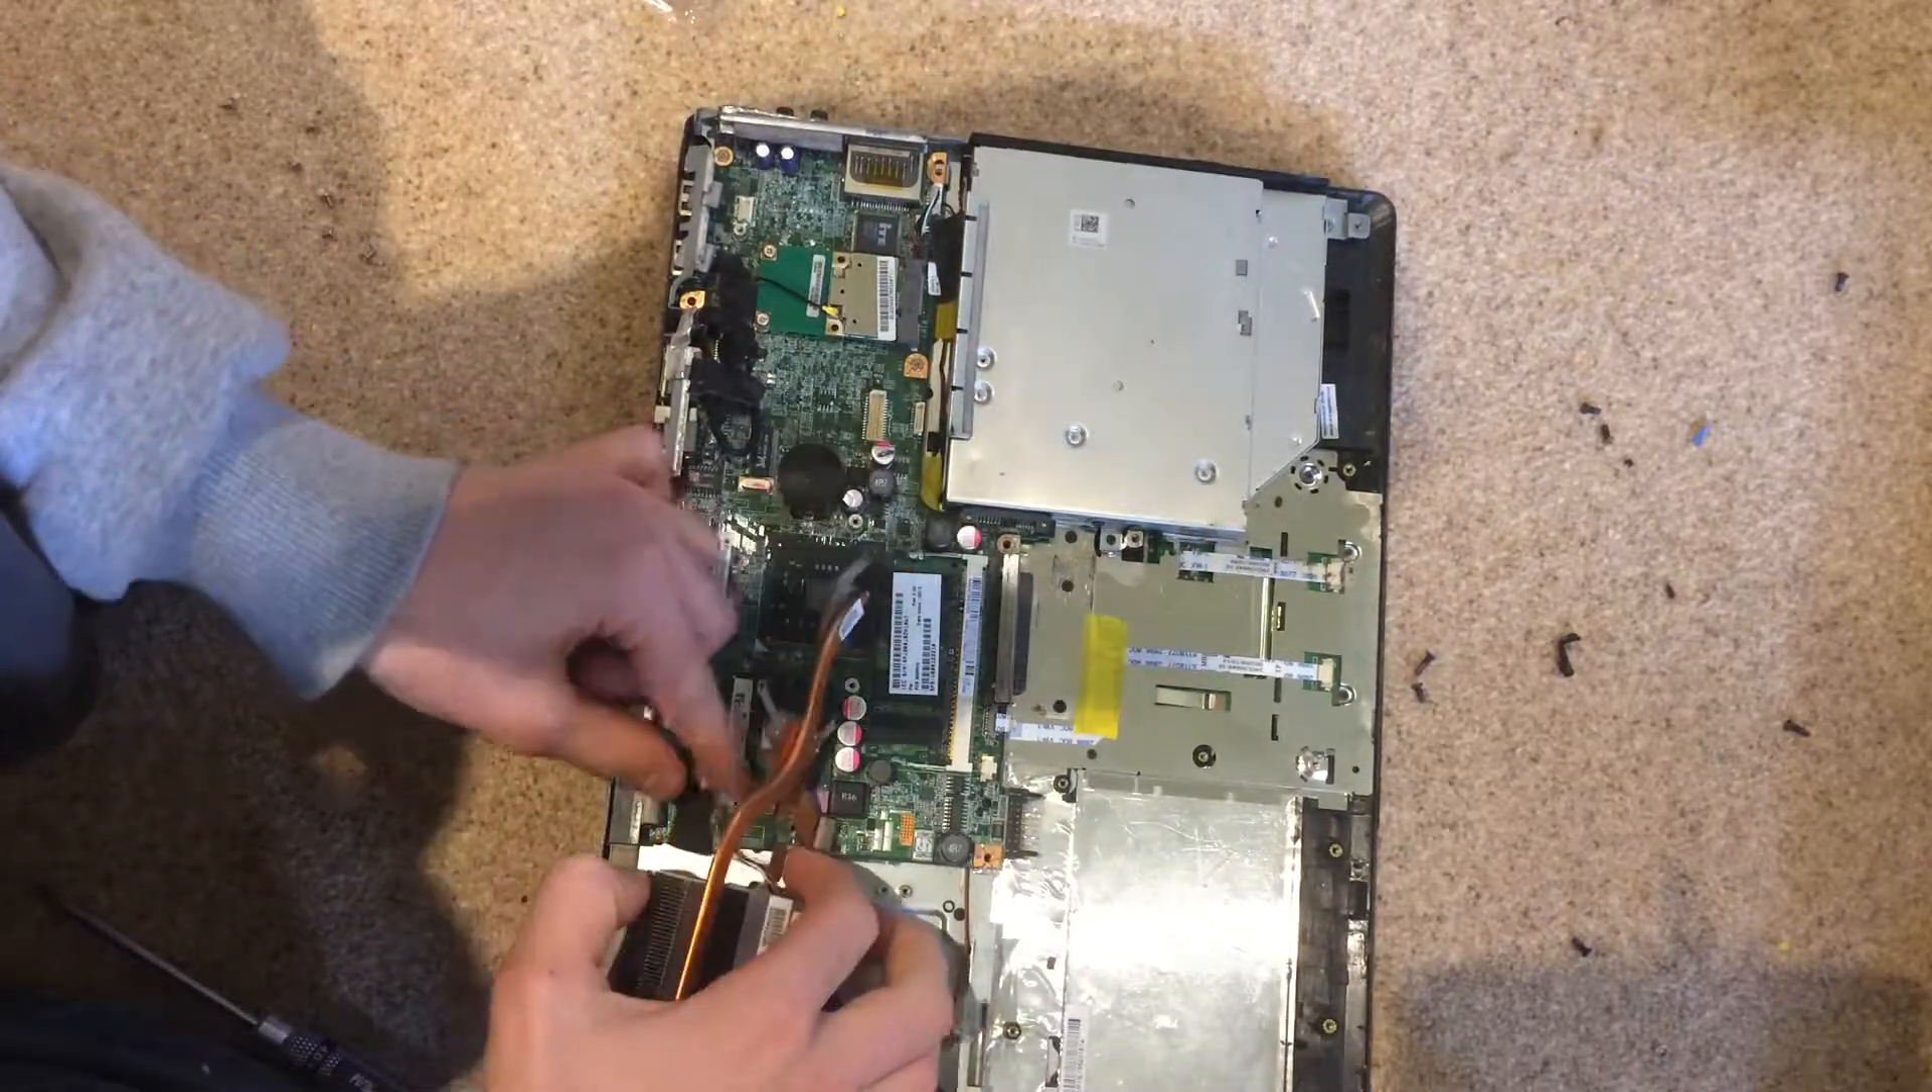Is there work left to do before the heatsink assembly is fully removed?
Yes.